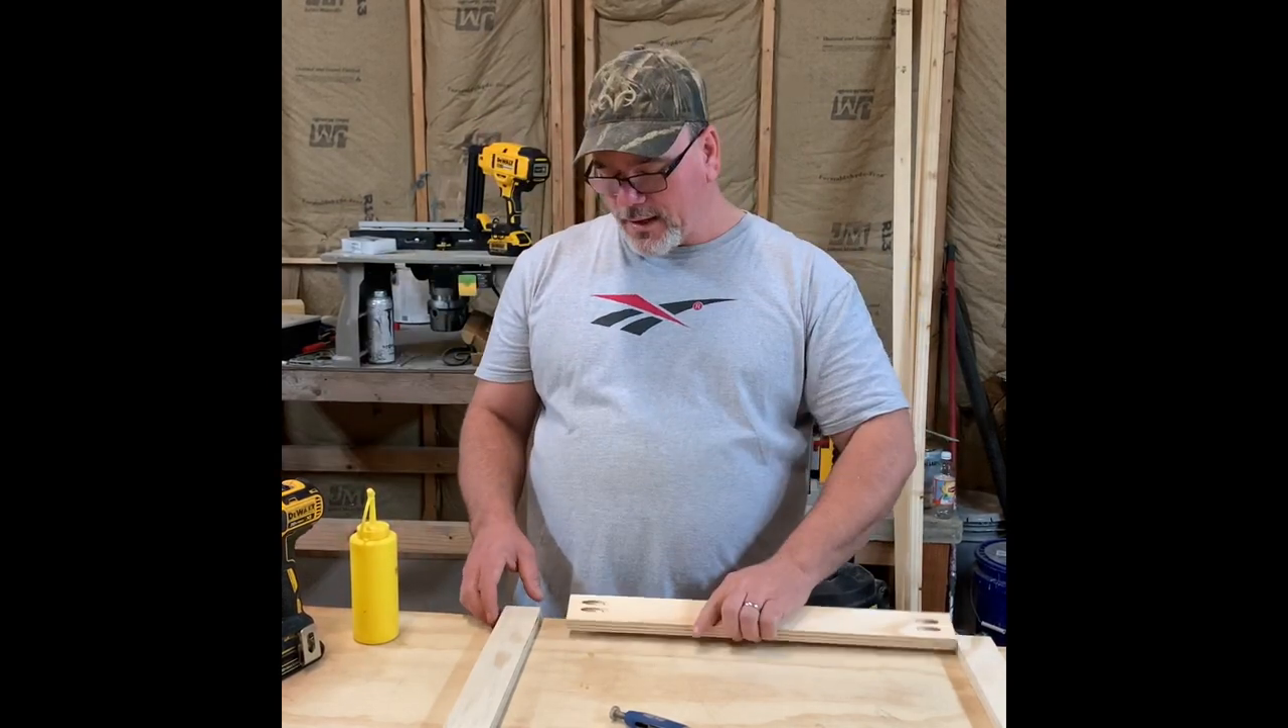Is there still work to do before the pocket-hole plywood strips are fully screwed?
Yes.